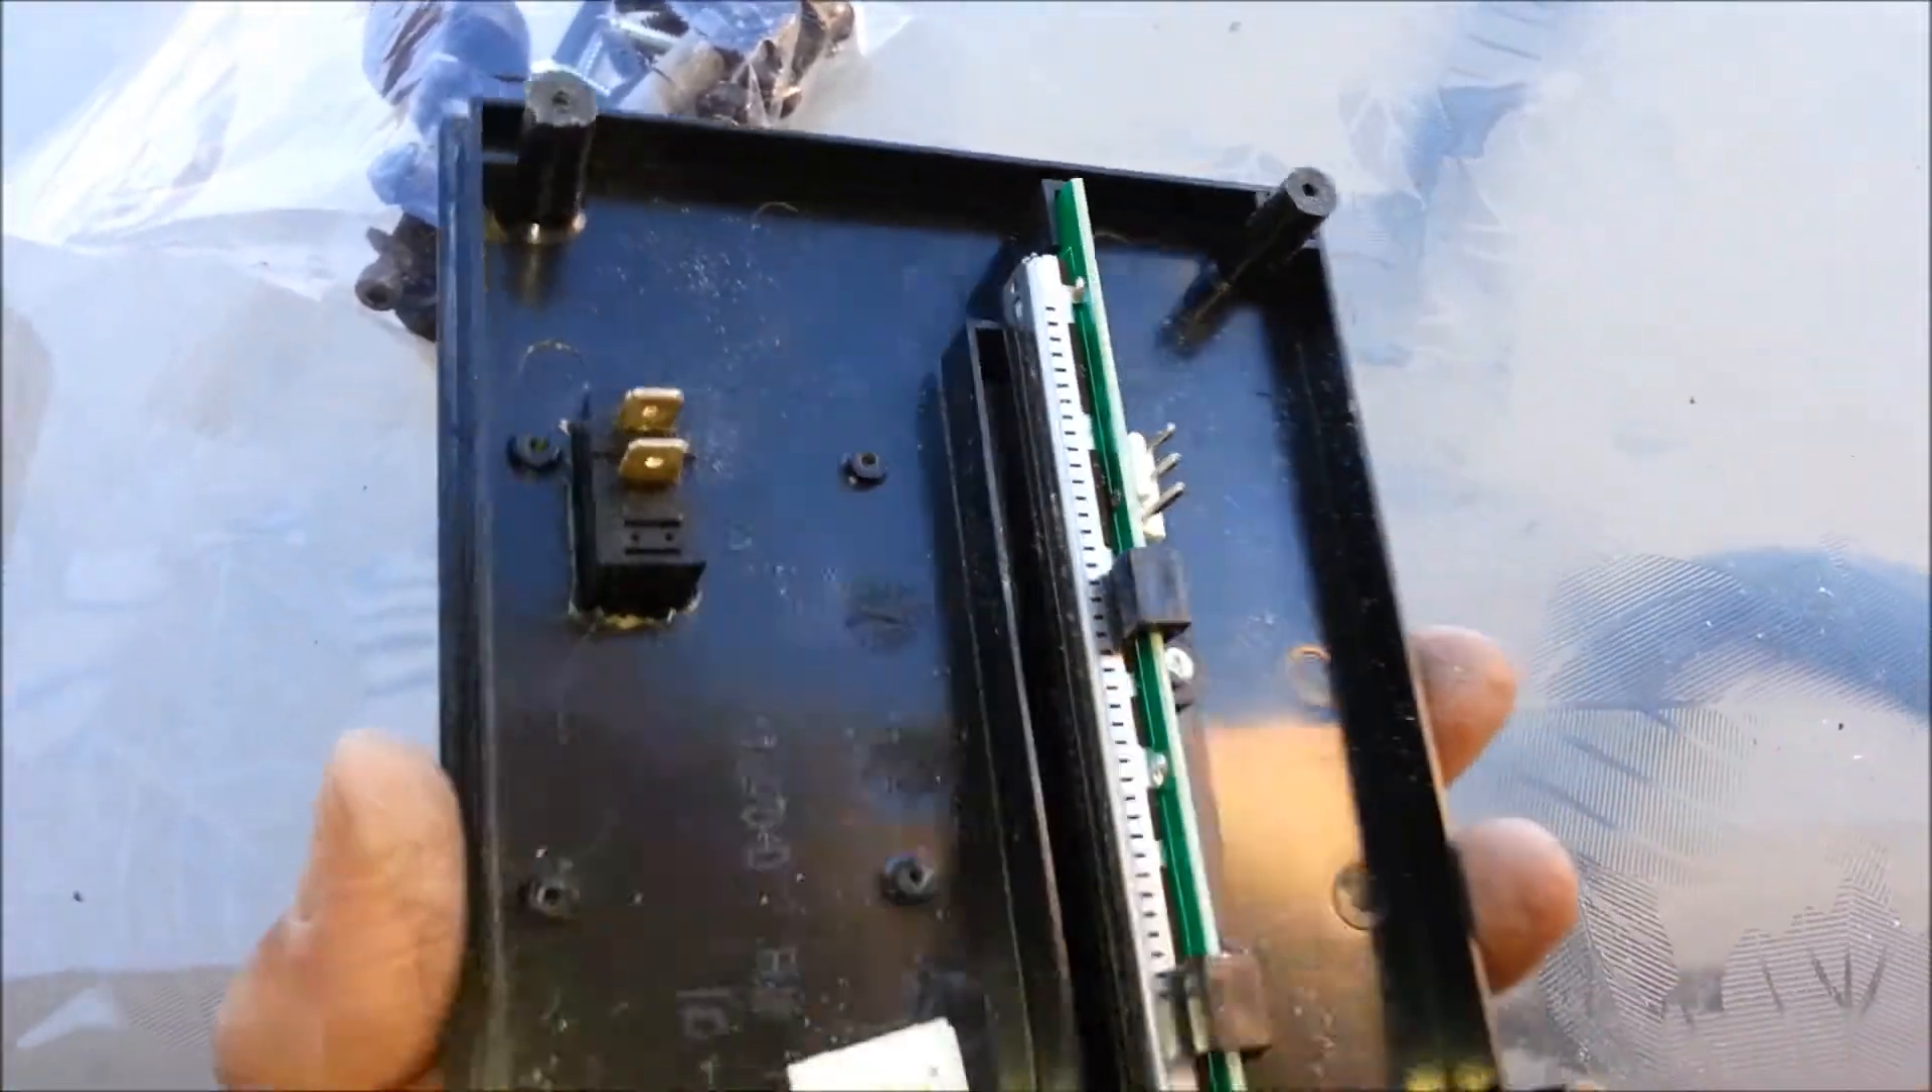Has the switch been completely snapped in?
Yes.